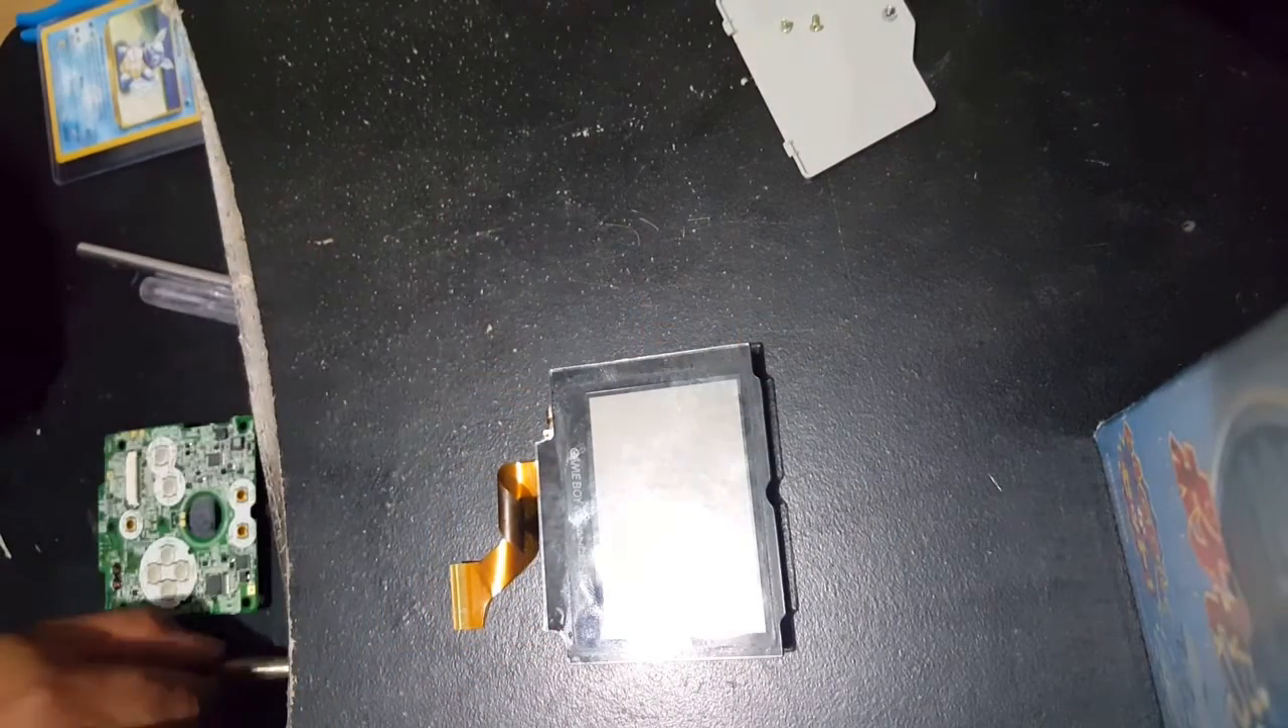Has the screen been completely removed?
Yes.